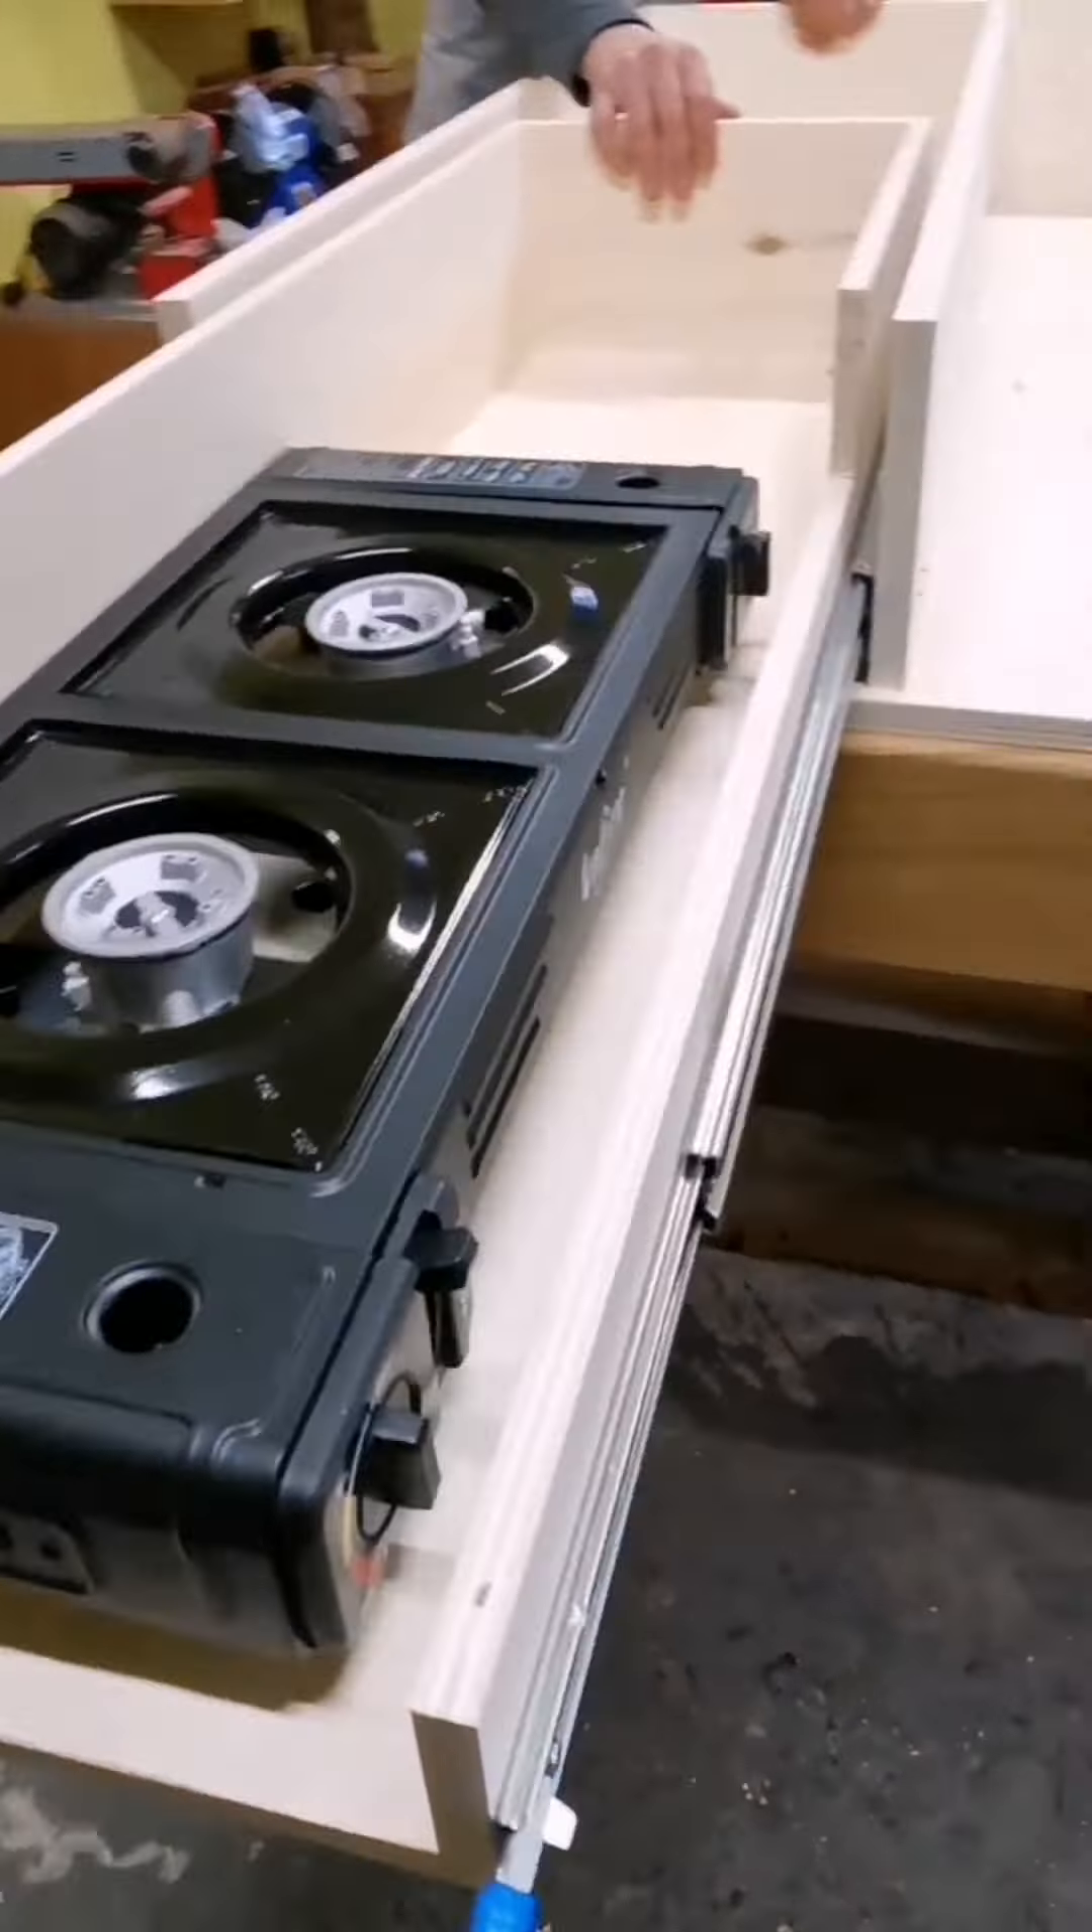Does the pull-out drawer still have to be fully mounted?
No.